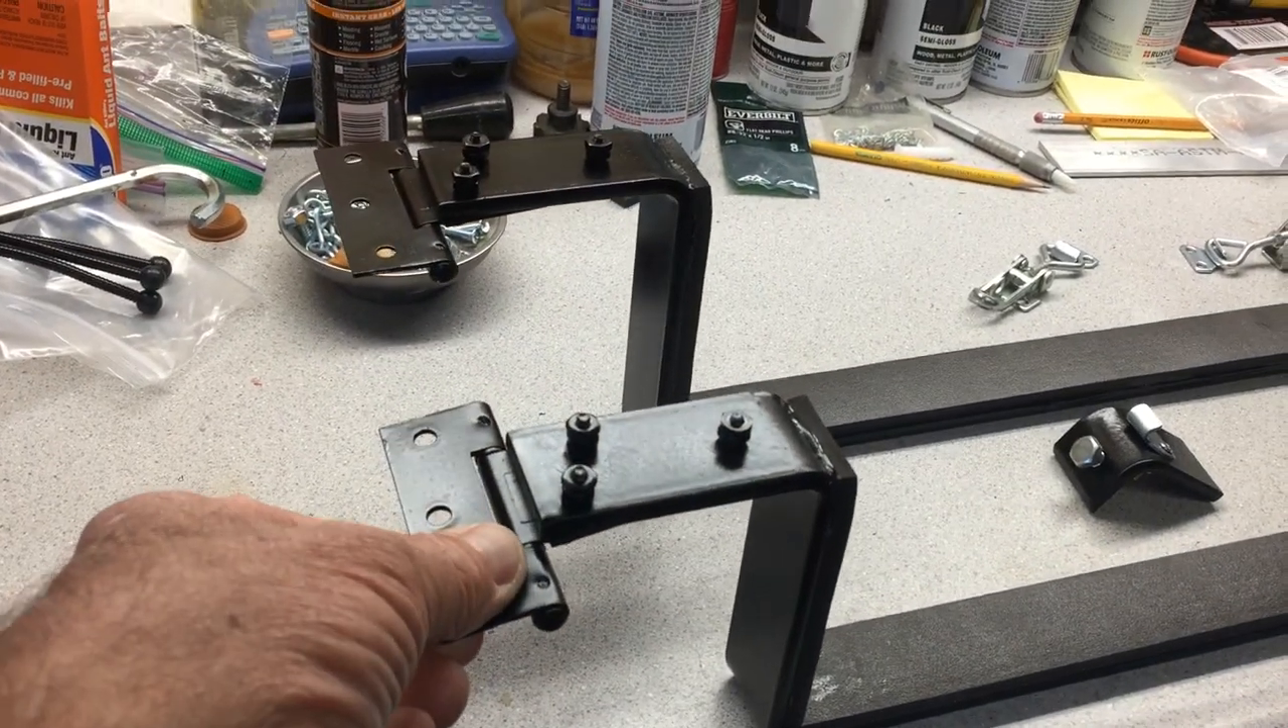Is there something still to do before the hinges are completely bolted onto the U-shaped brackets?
No.